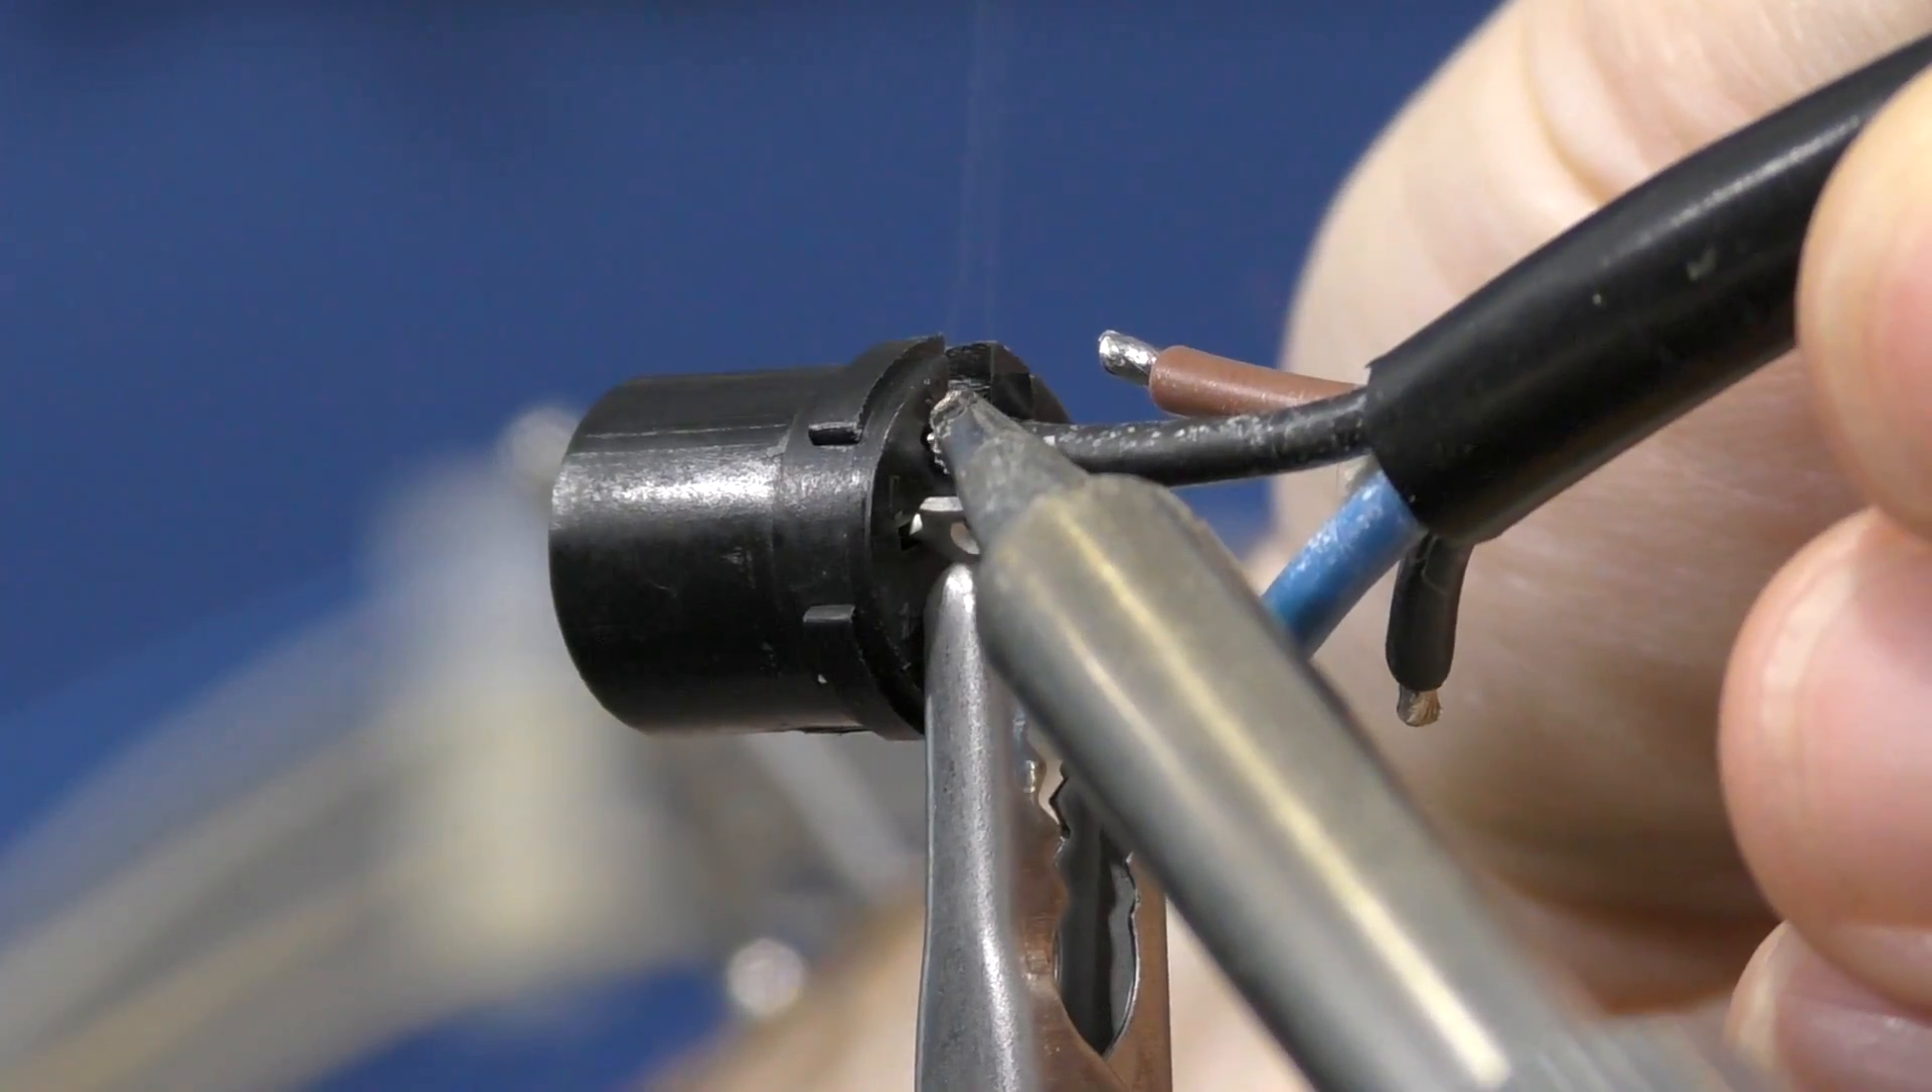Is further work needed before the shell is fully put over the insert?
Yes.